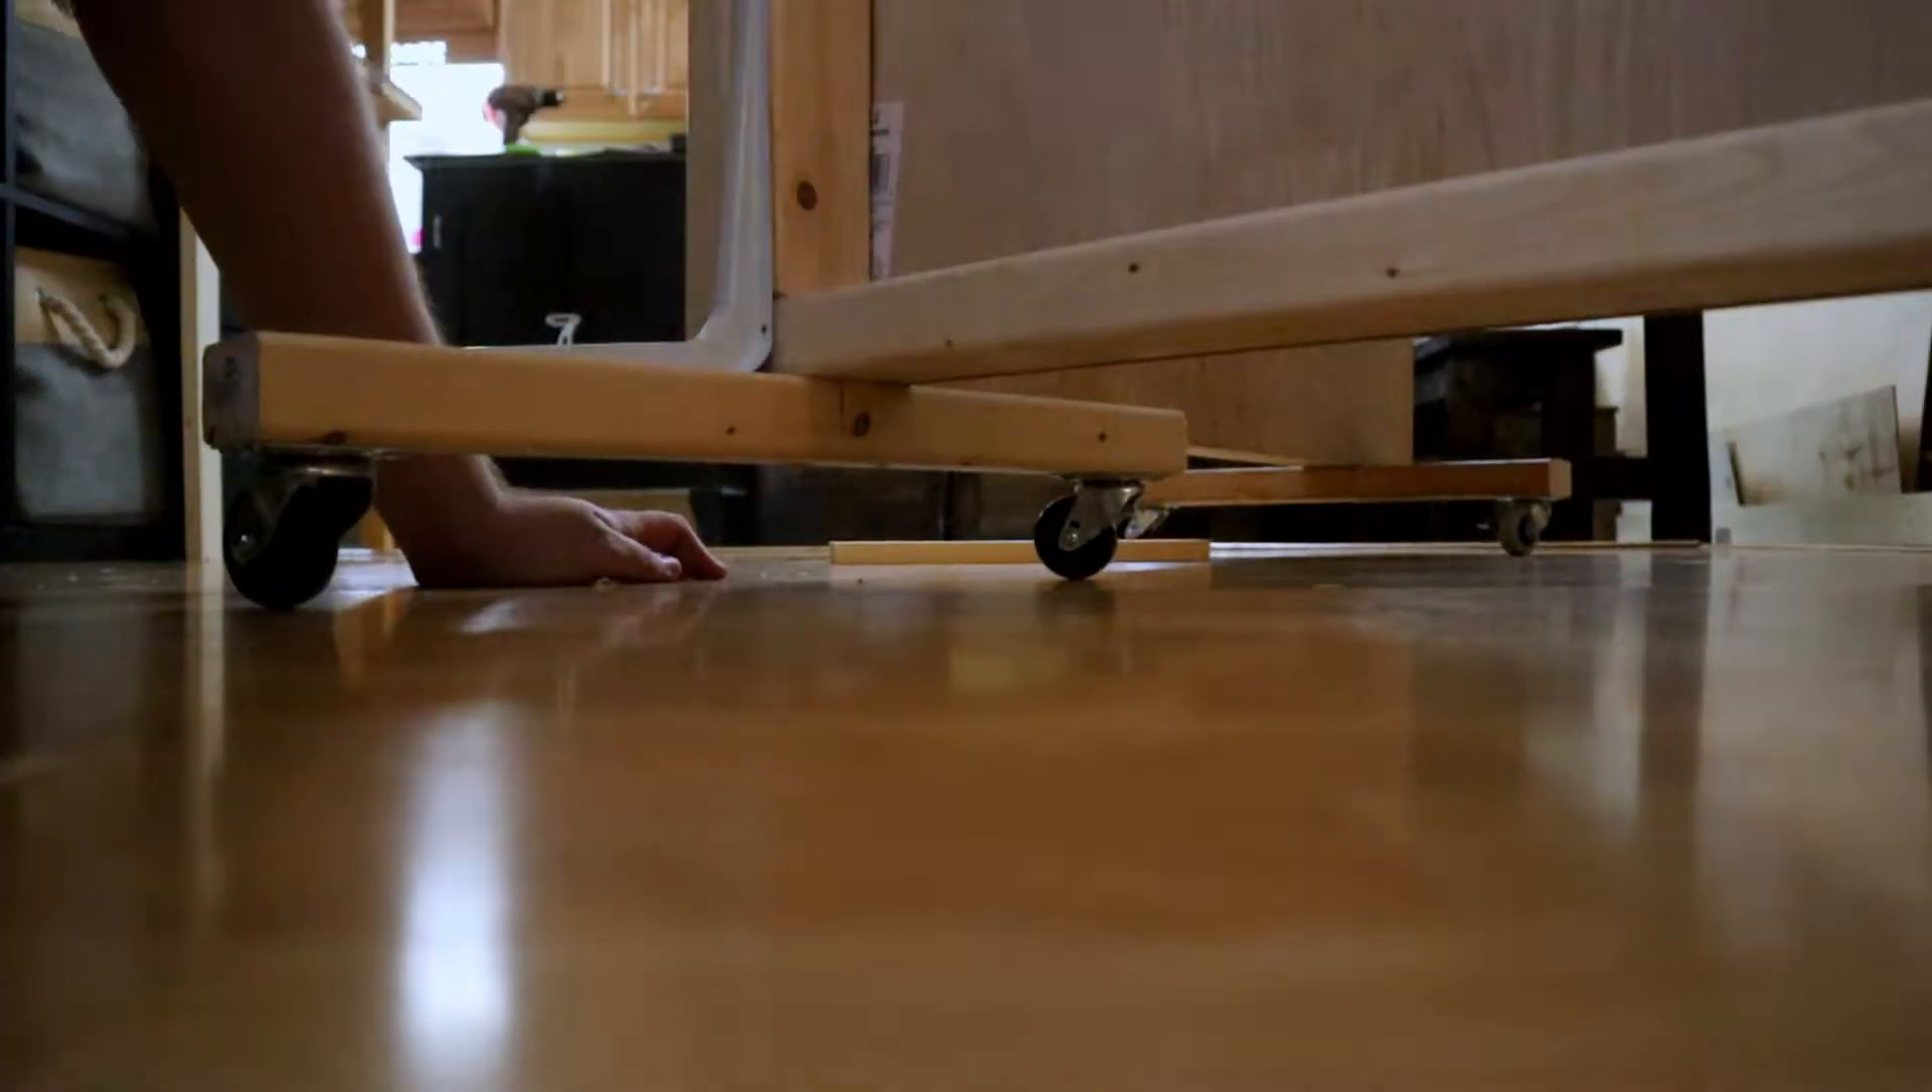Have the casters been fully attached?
Yes.